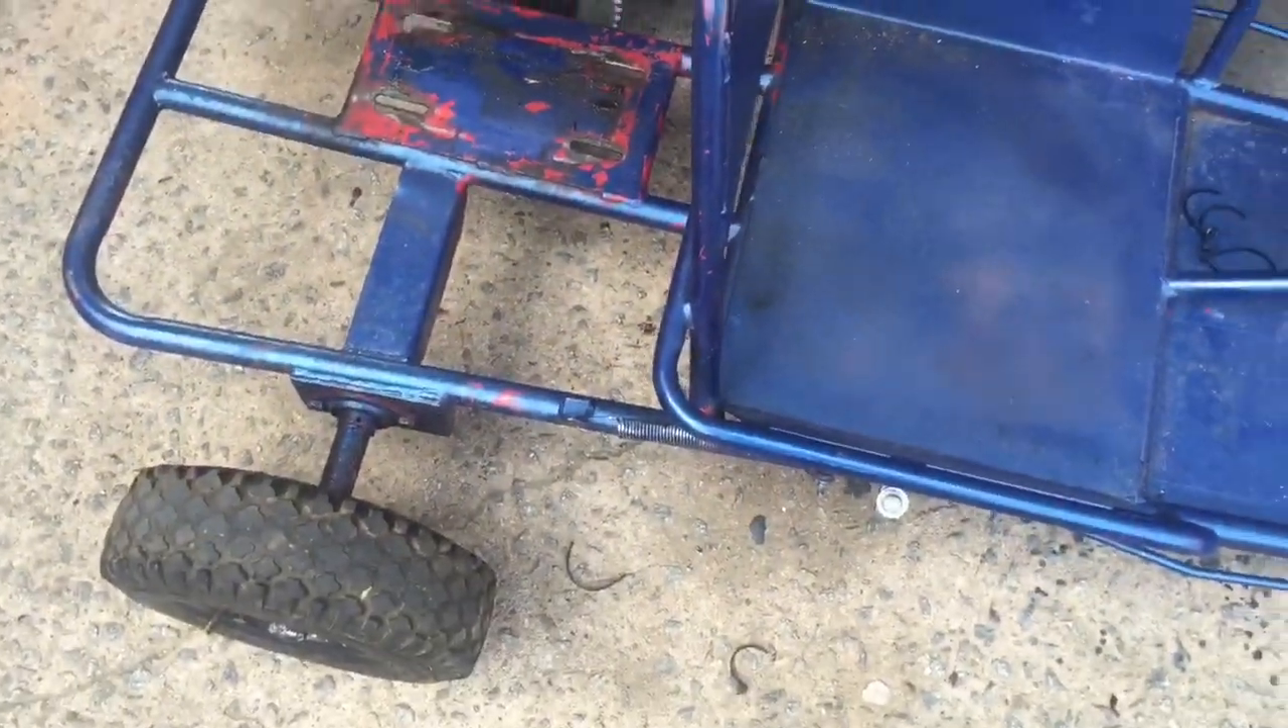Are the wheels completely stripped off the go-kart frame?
No.